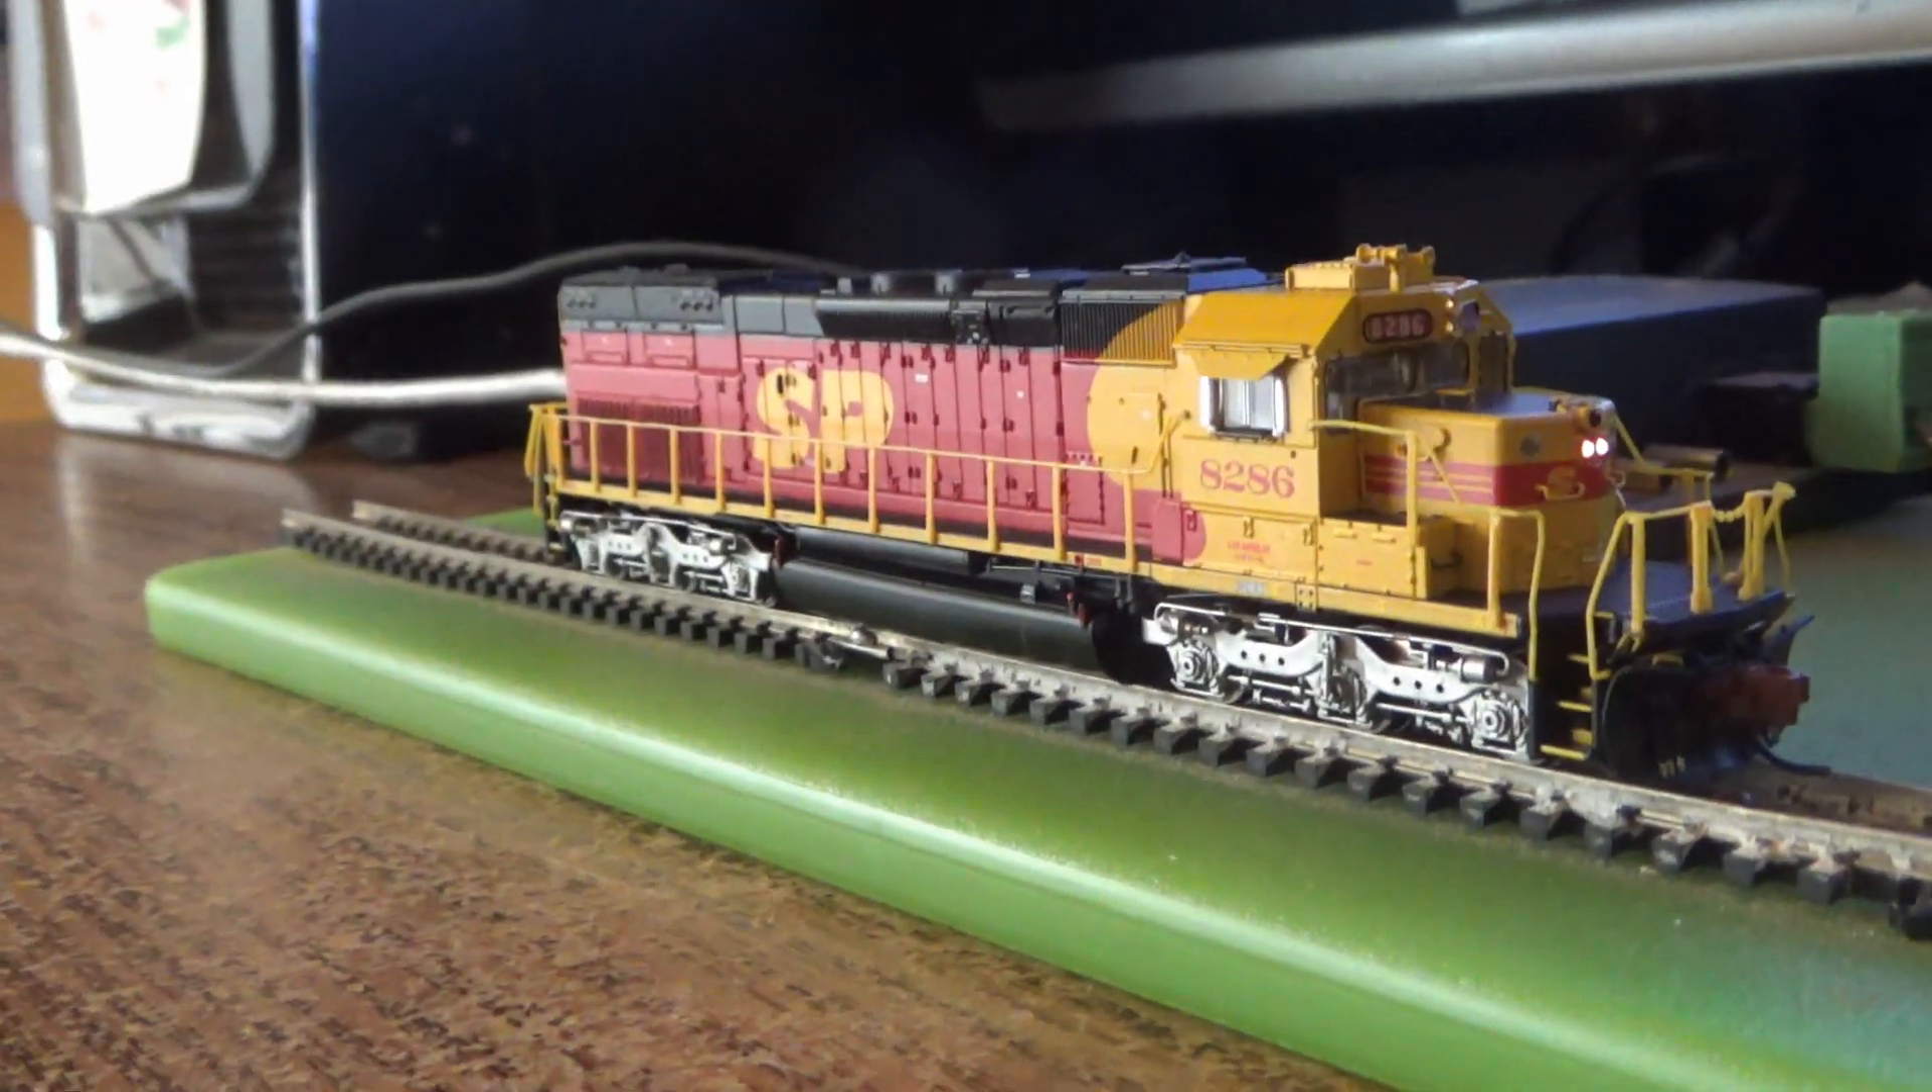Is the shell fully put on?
Yes.